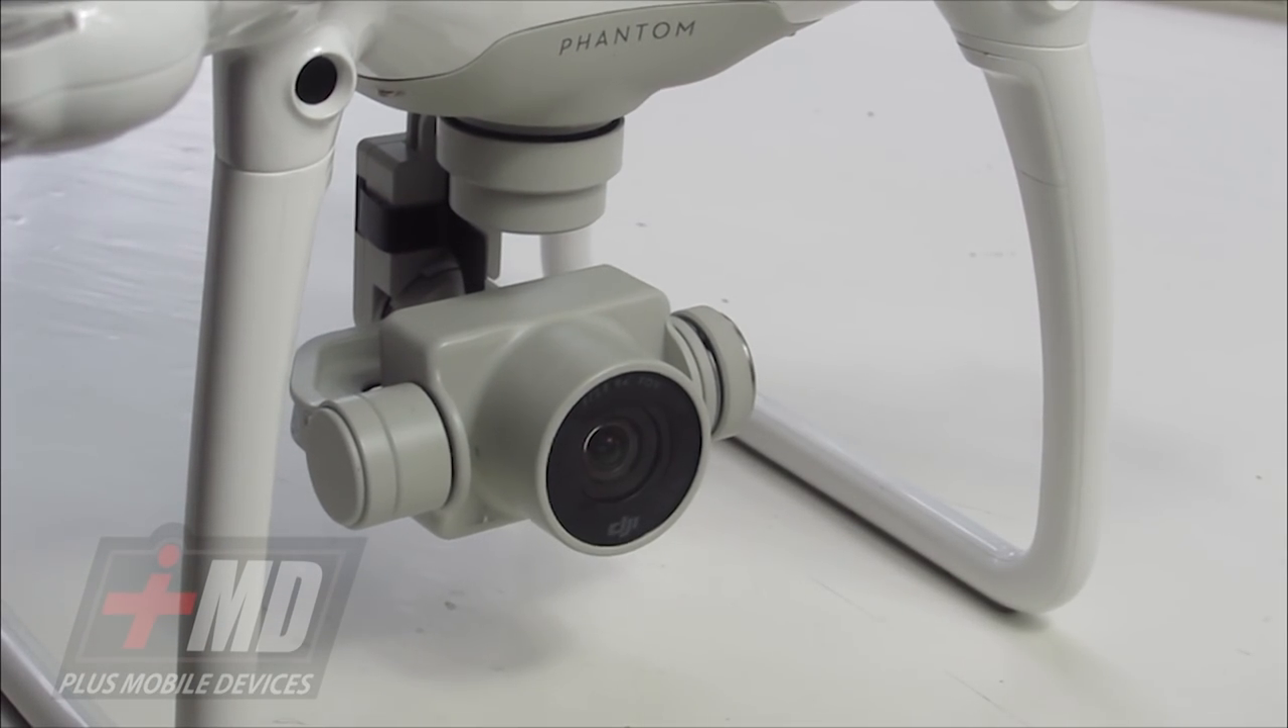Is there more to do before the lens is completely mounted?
No.